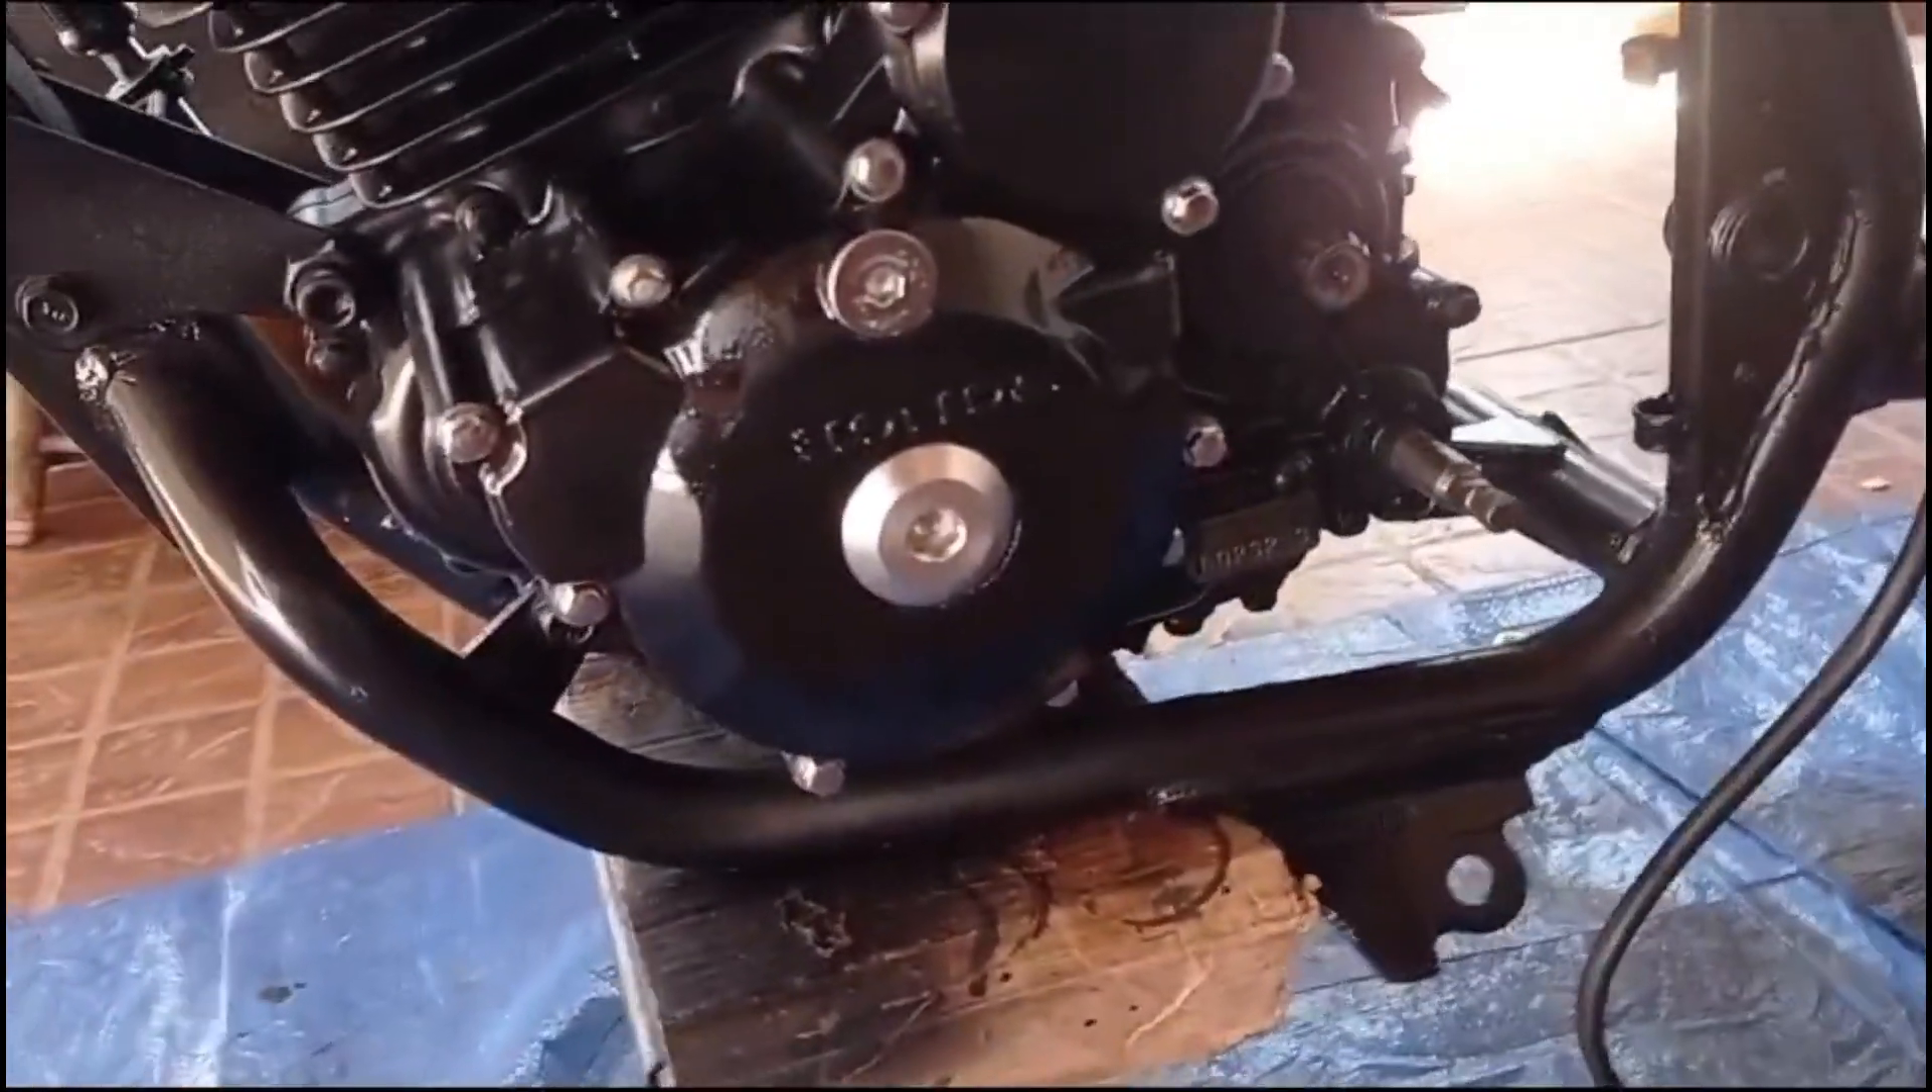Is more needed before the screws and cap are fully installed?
No.